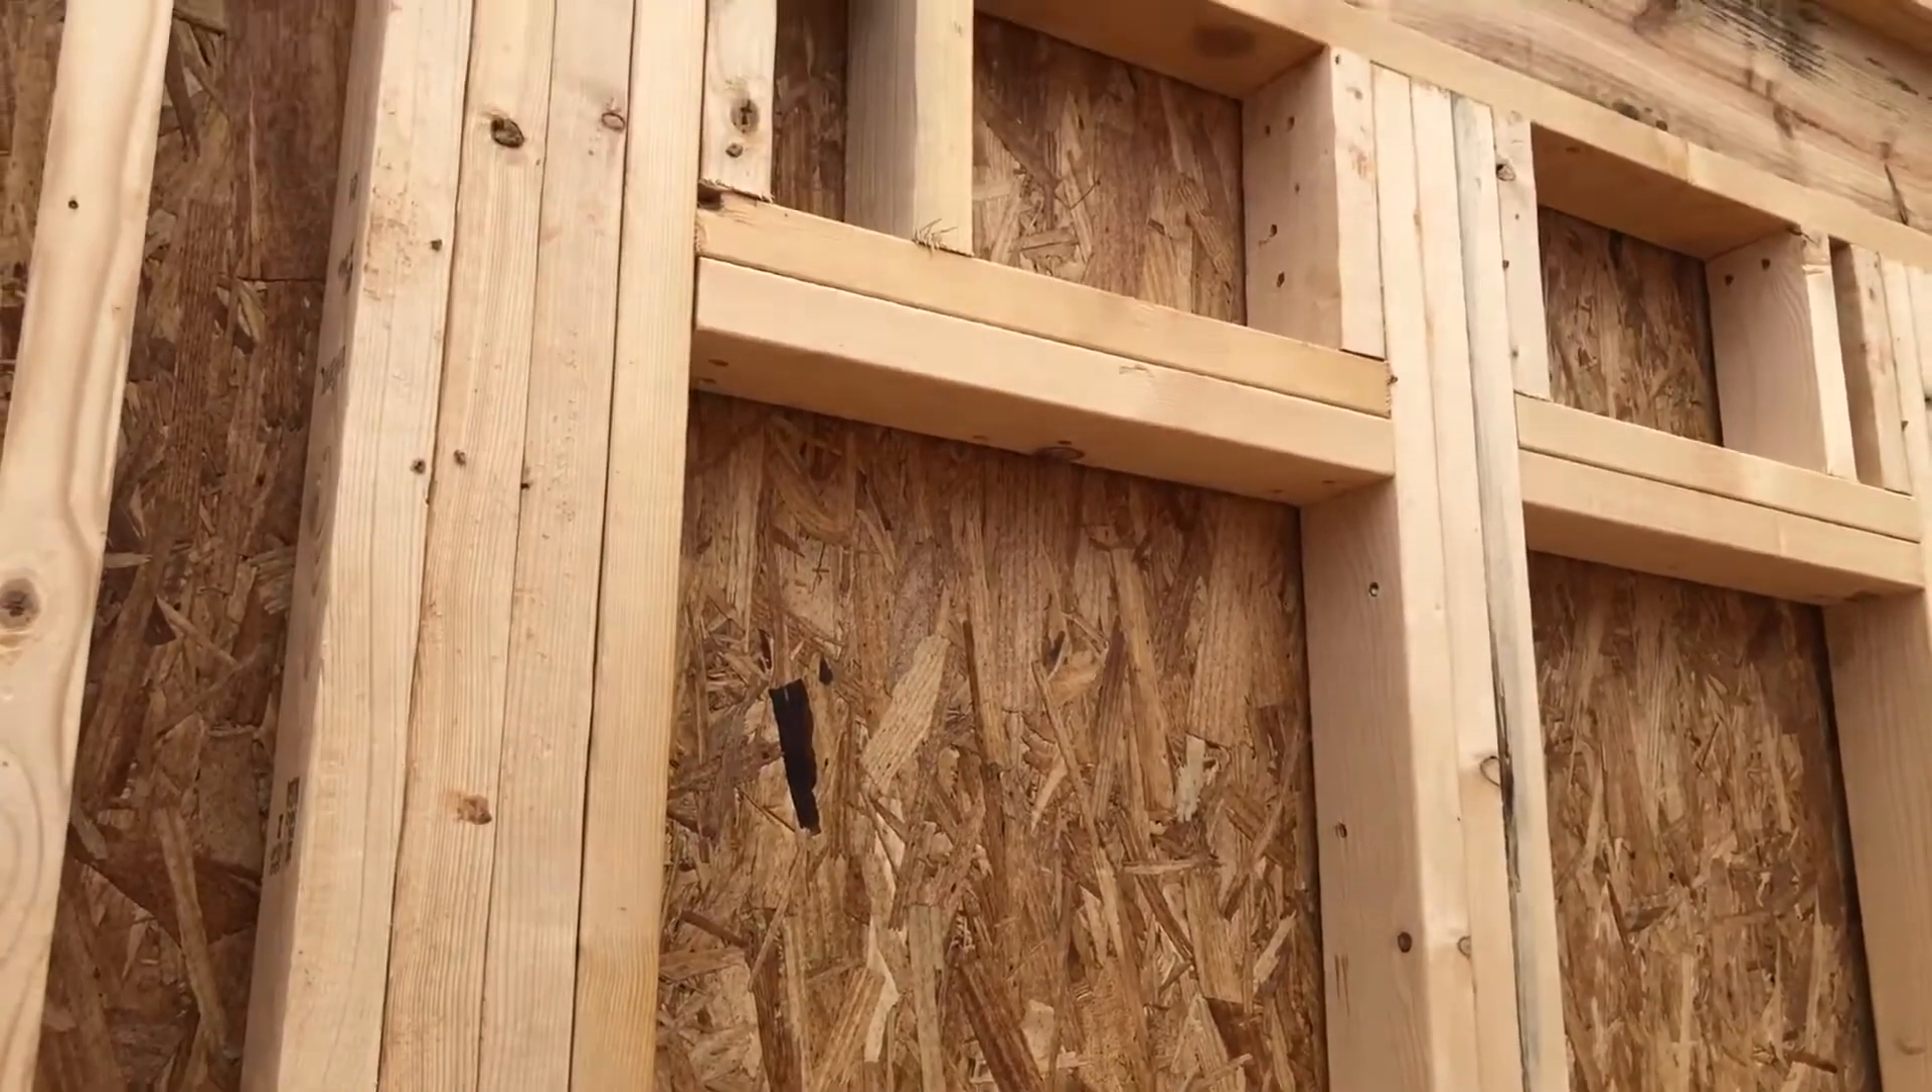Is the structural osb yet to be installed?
No.